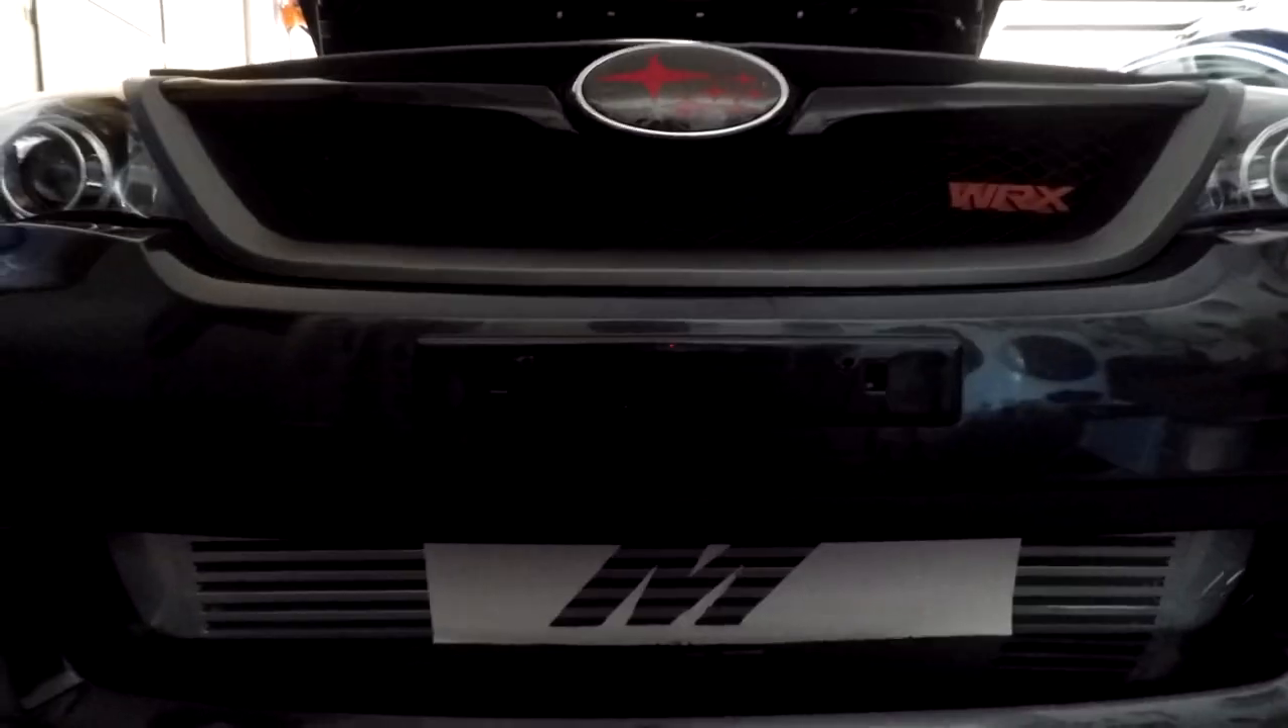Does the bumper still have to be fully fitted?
No.